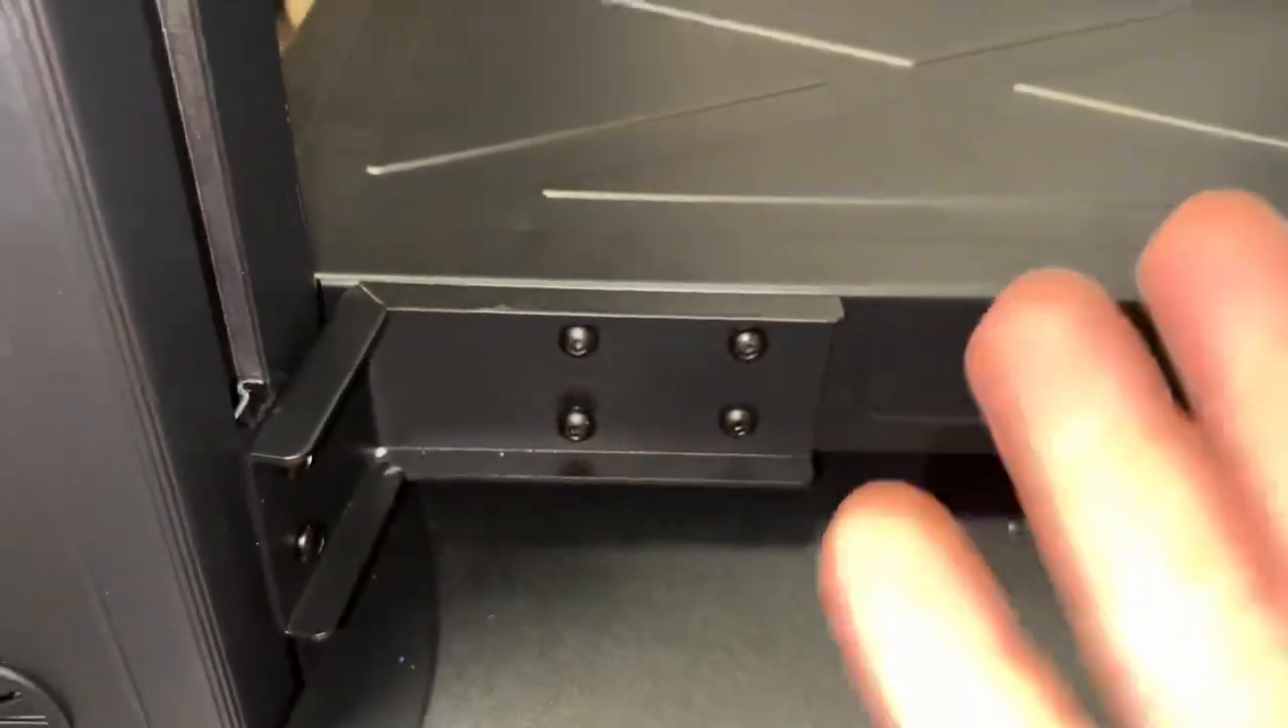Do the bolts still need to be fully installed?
No.